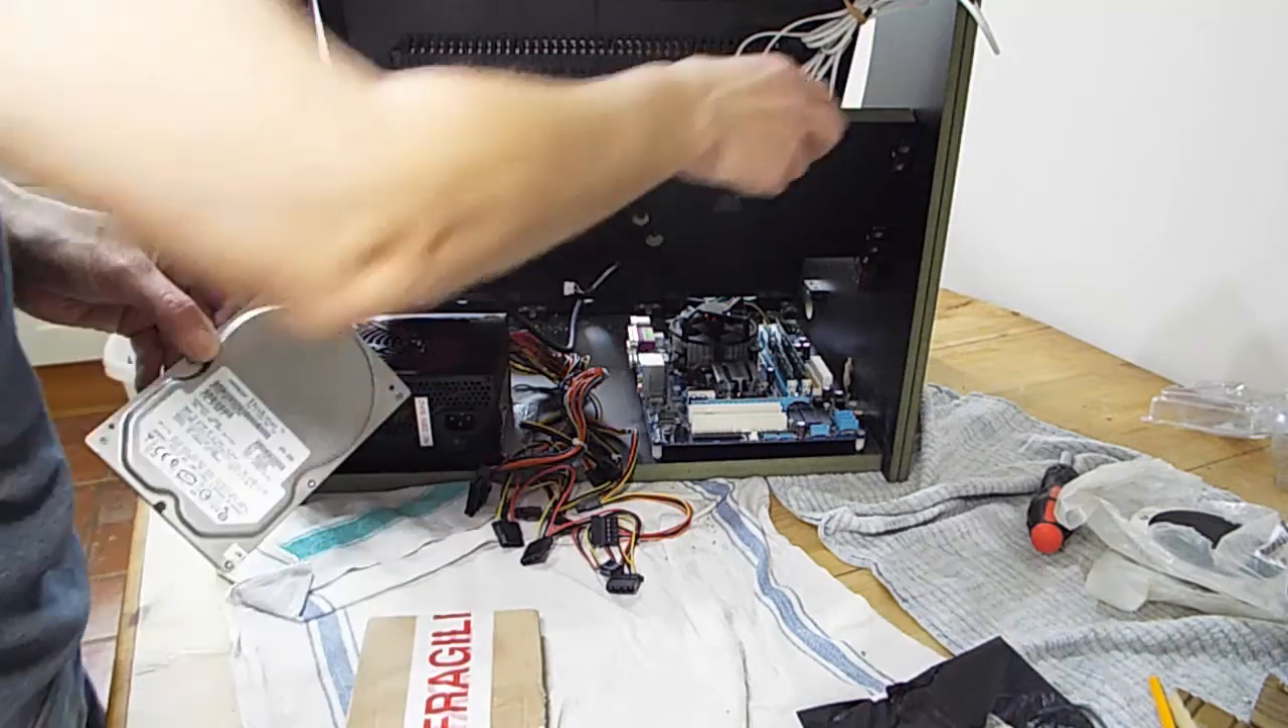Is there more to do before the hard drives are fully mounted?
Yes.